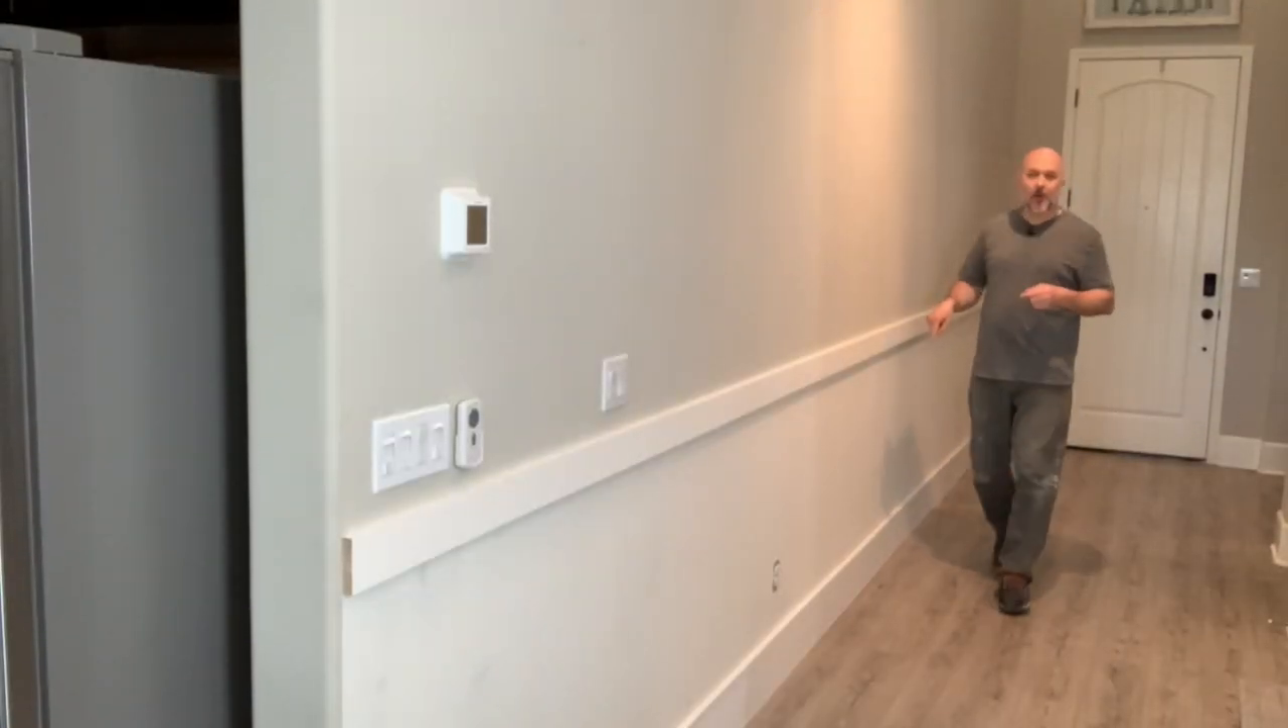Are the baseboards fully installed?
Yes.